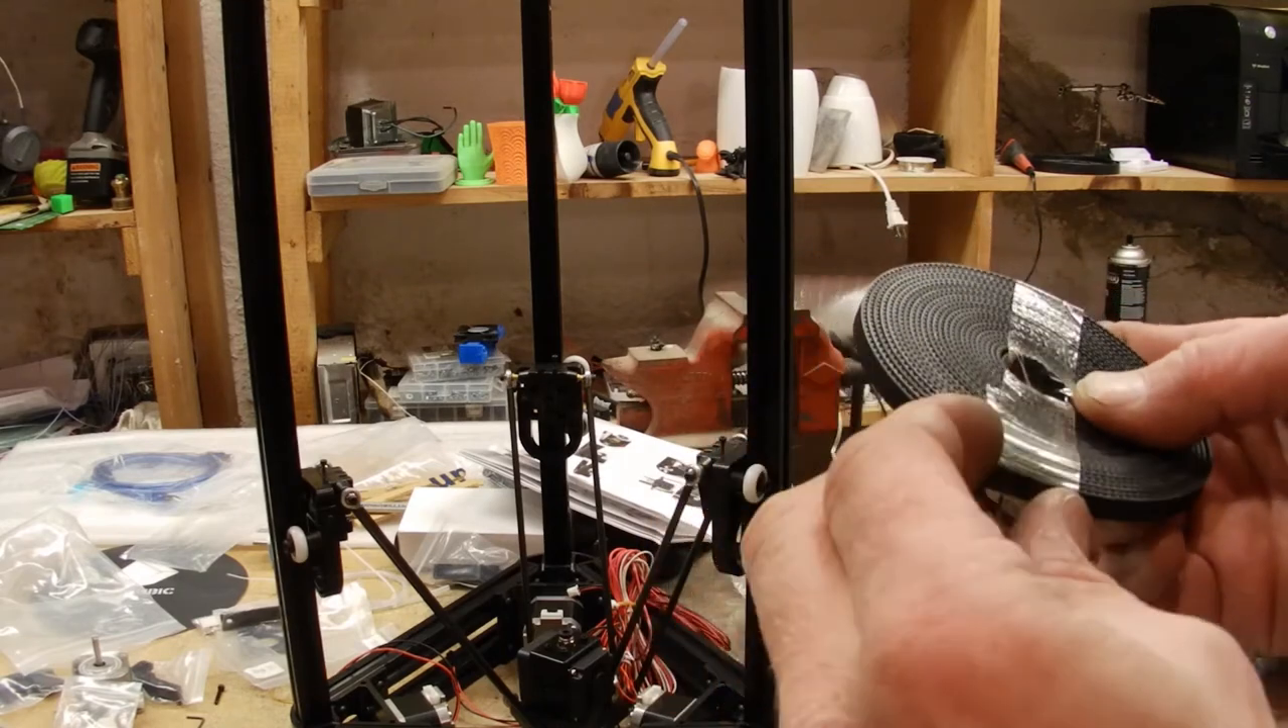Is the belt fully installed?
No.